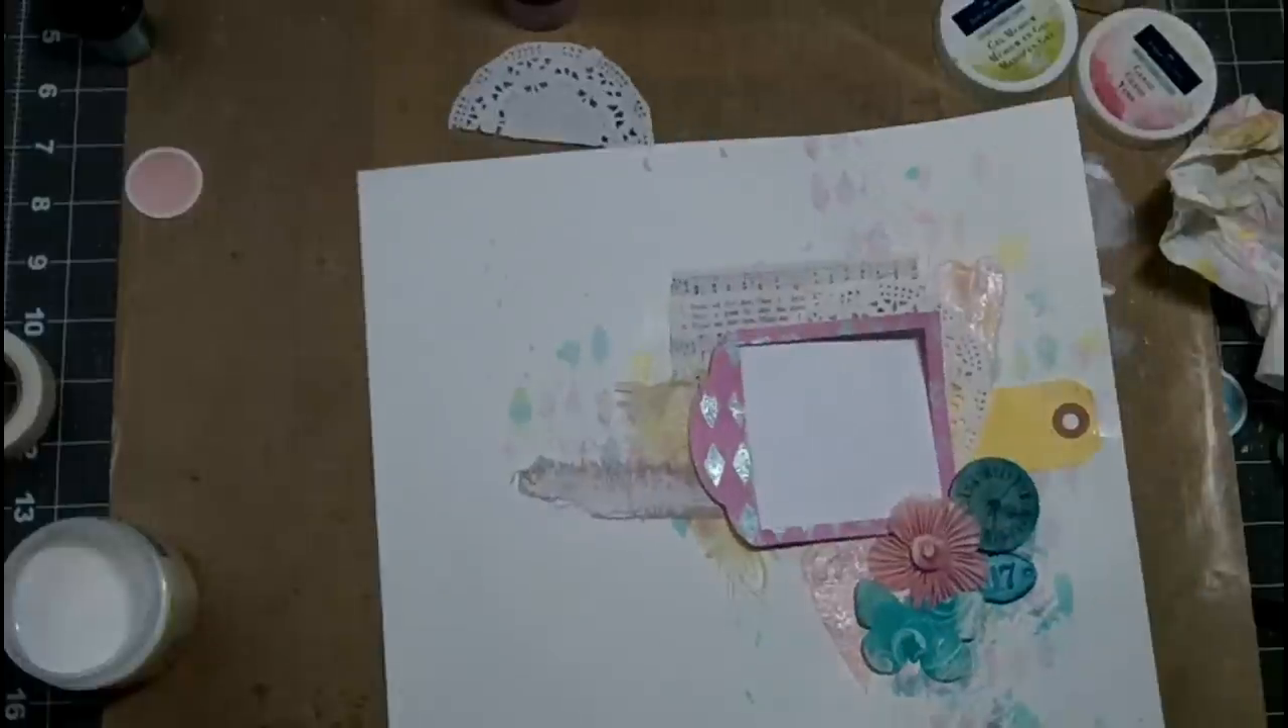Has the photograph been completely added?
No.